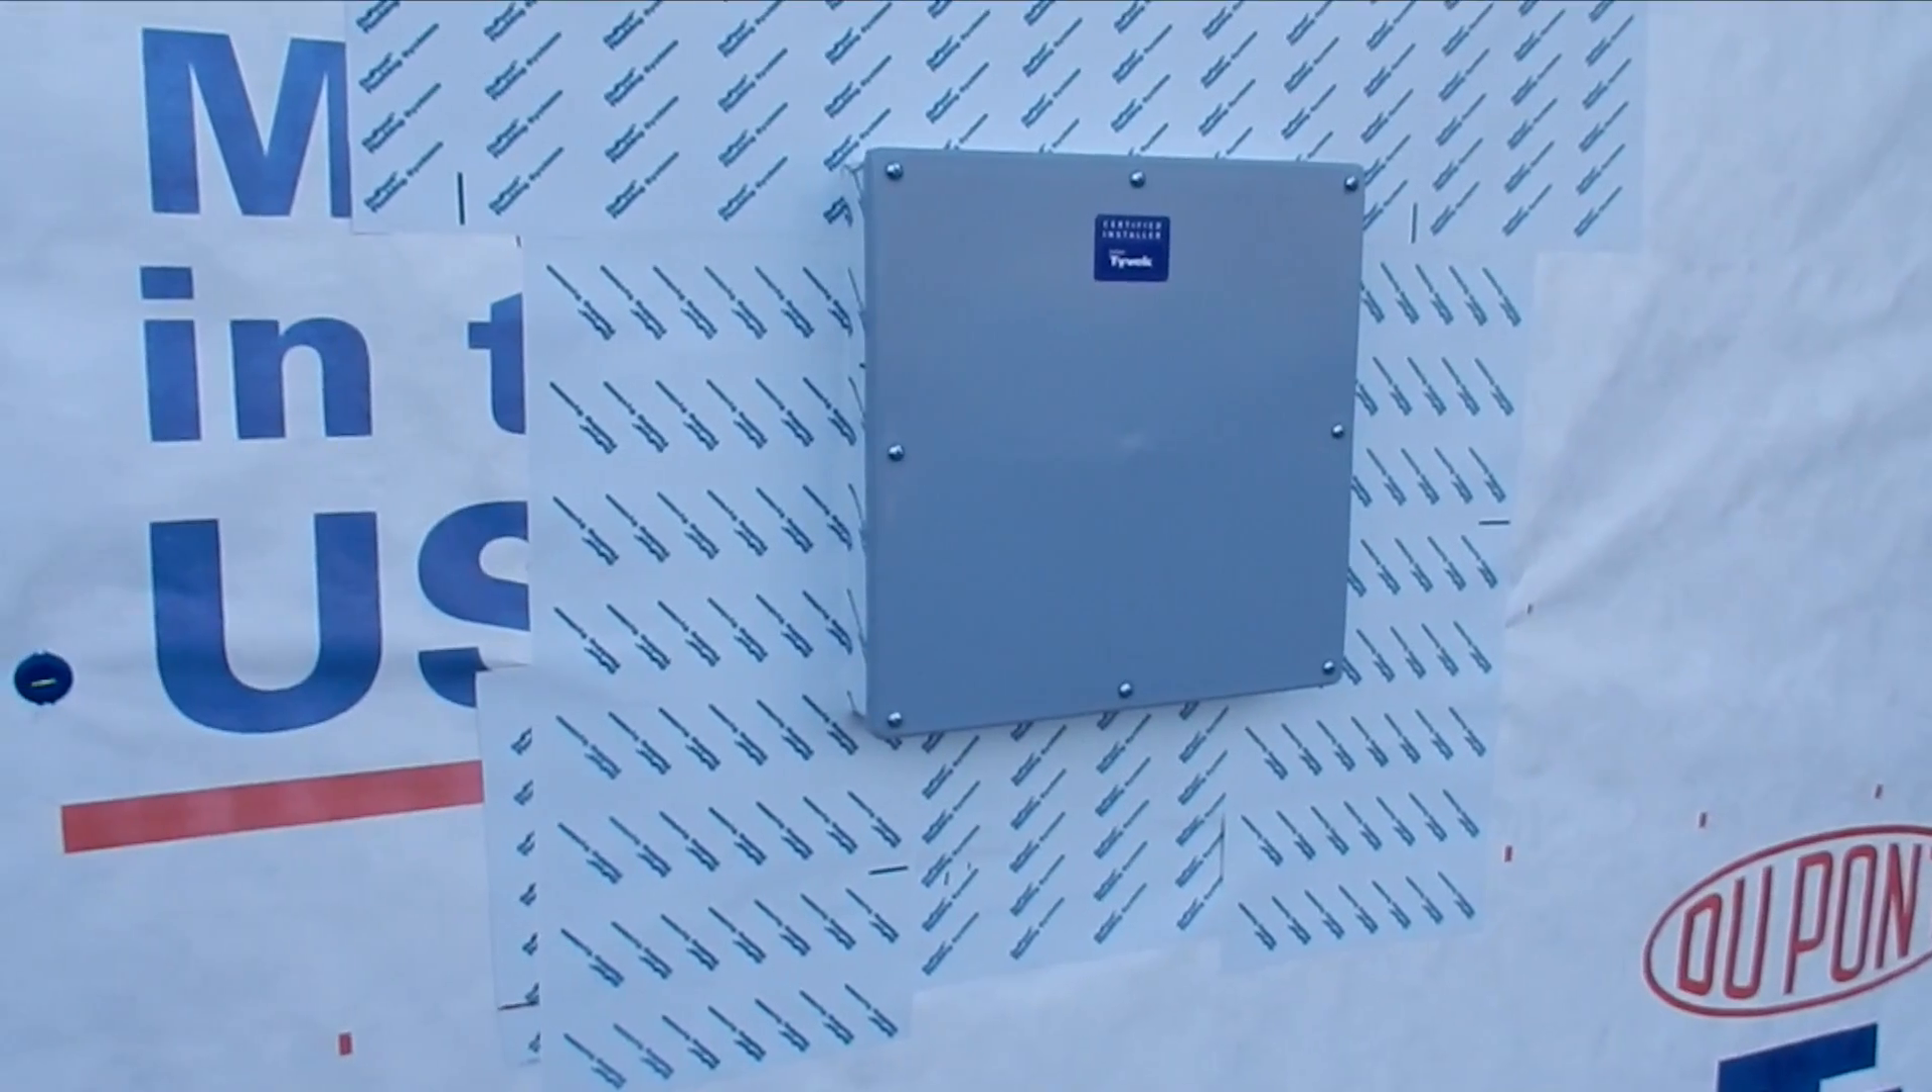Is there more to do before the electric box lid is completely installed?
No.